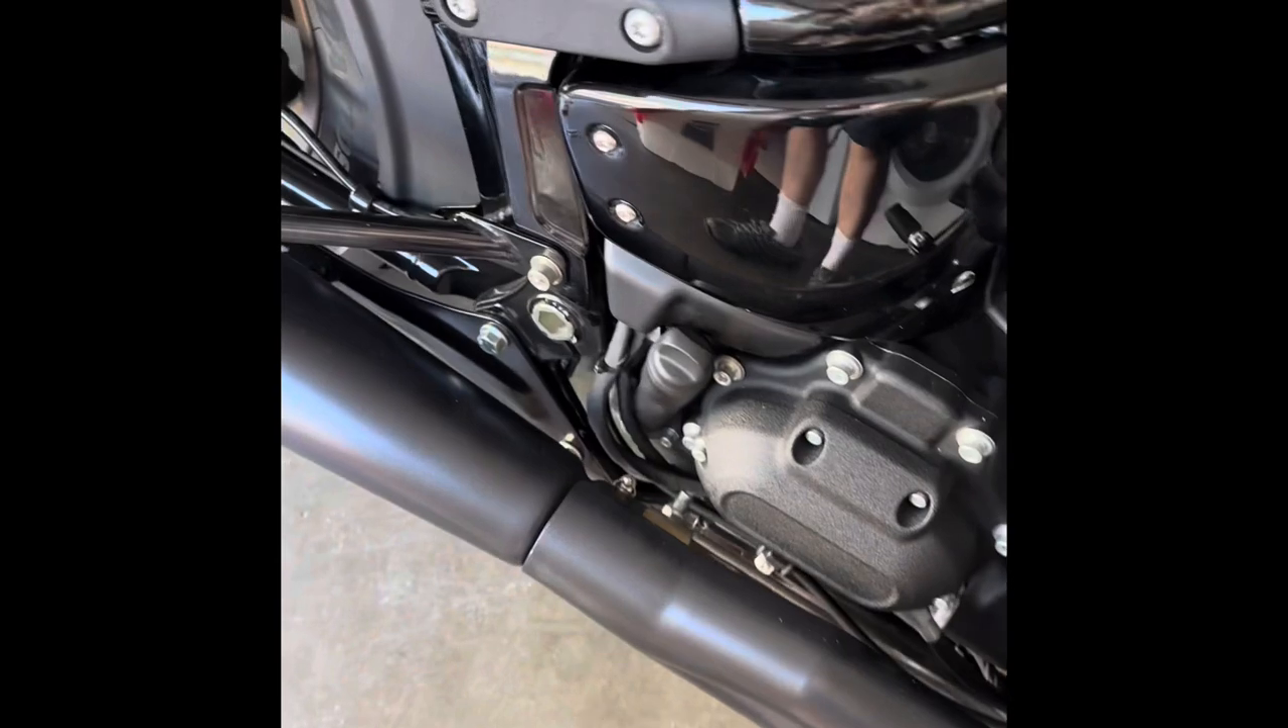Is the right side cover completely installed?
Yes.